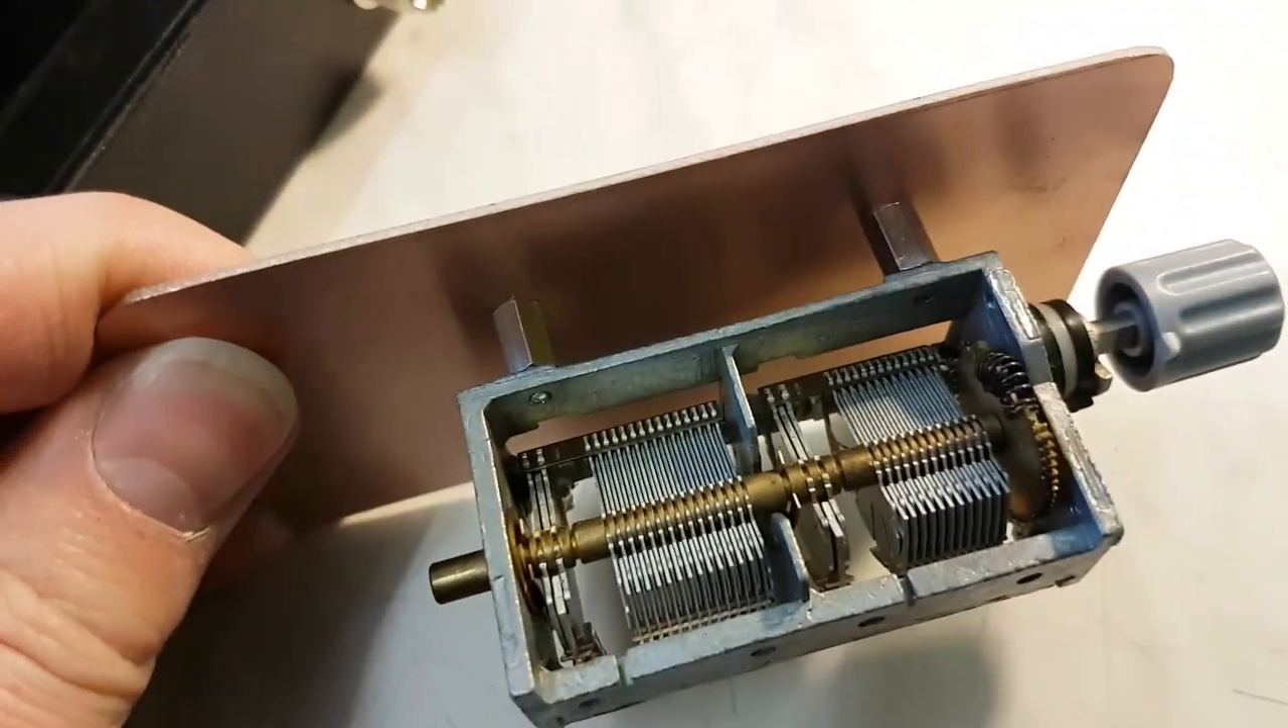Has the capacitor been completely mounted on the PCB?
Yes.